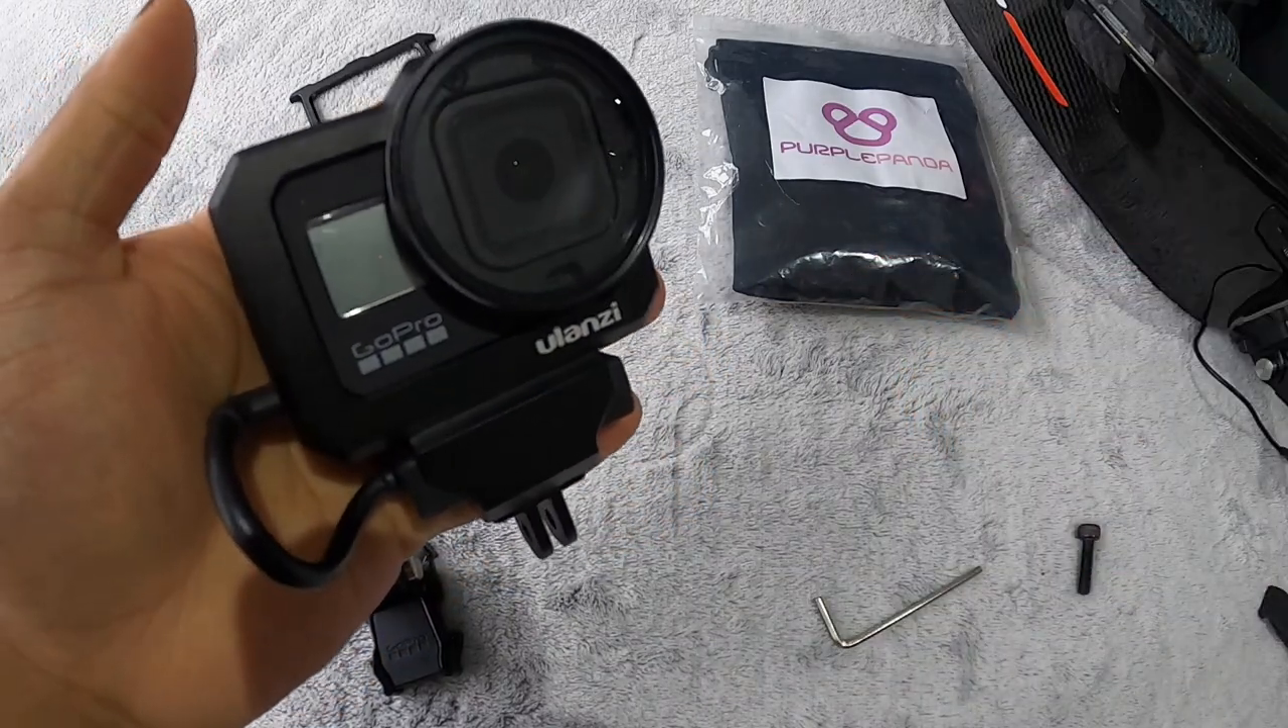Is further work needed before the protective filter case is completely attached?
No.